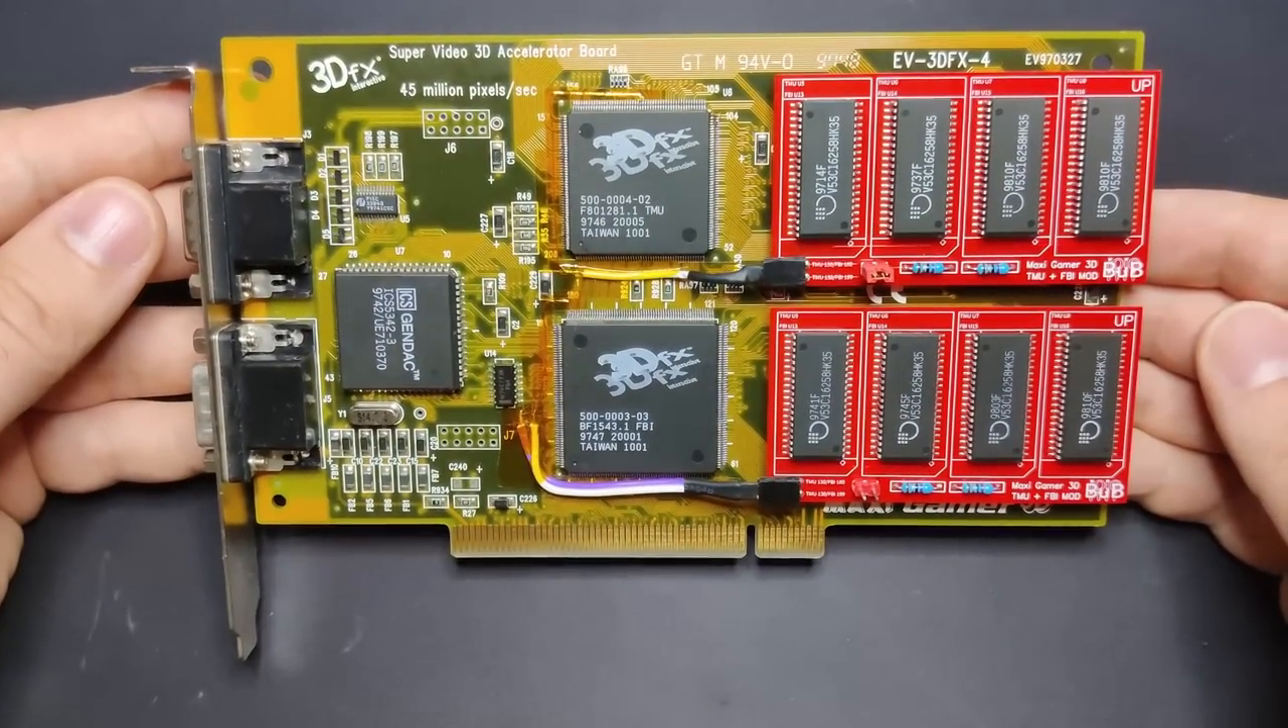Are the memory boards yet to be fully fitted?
No.